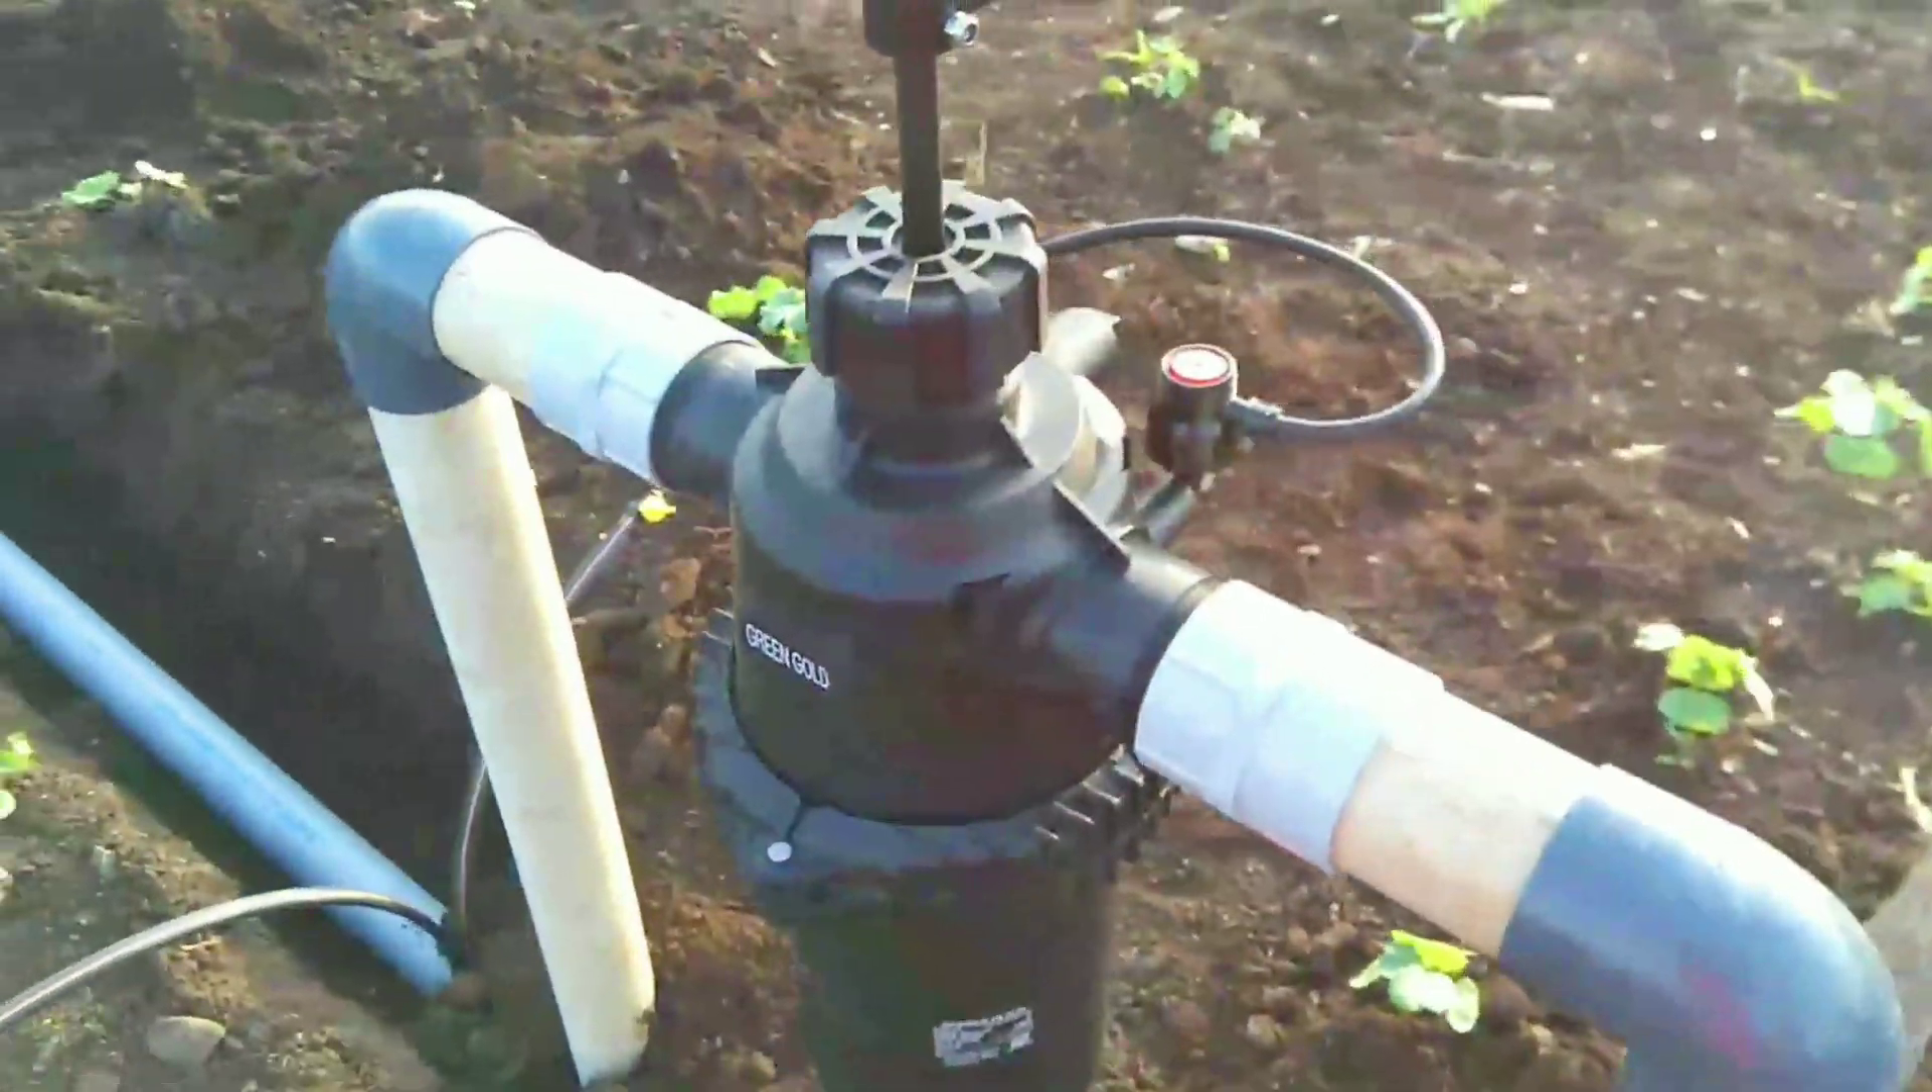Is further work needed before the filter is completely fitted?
No.